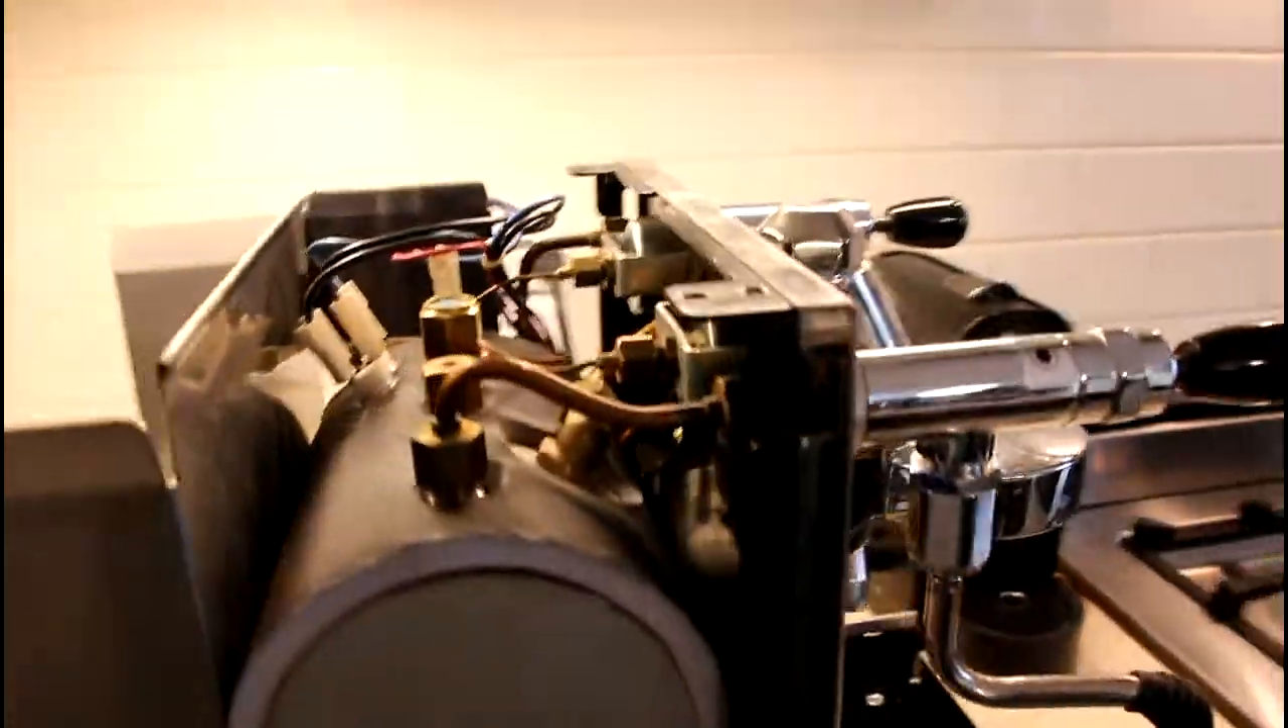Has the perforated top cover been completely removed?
Yes.